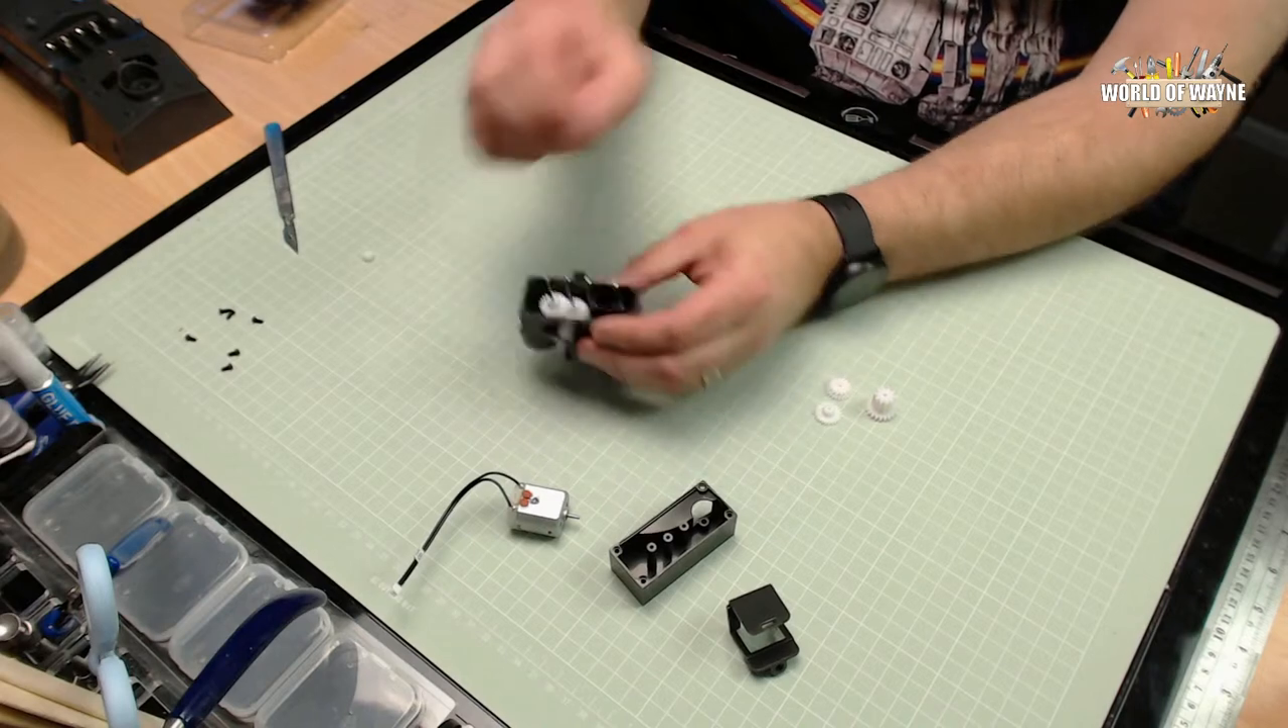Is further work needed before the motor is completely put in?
Yes.